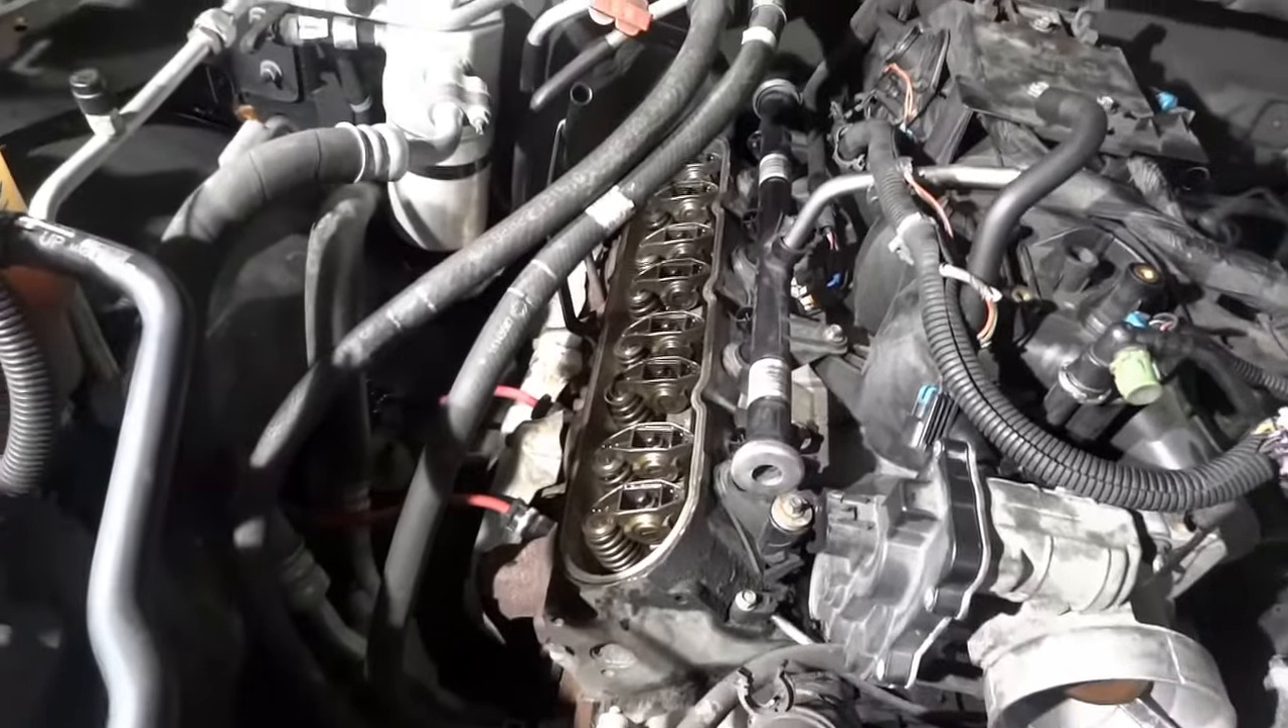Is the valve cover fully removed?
Yes.